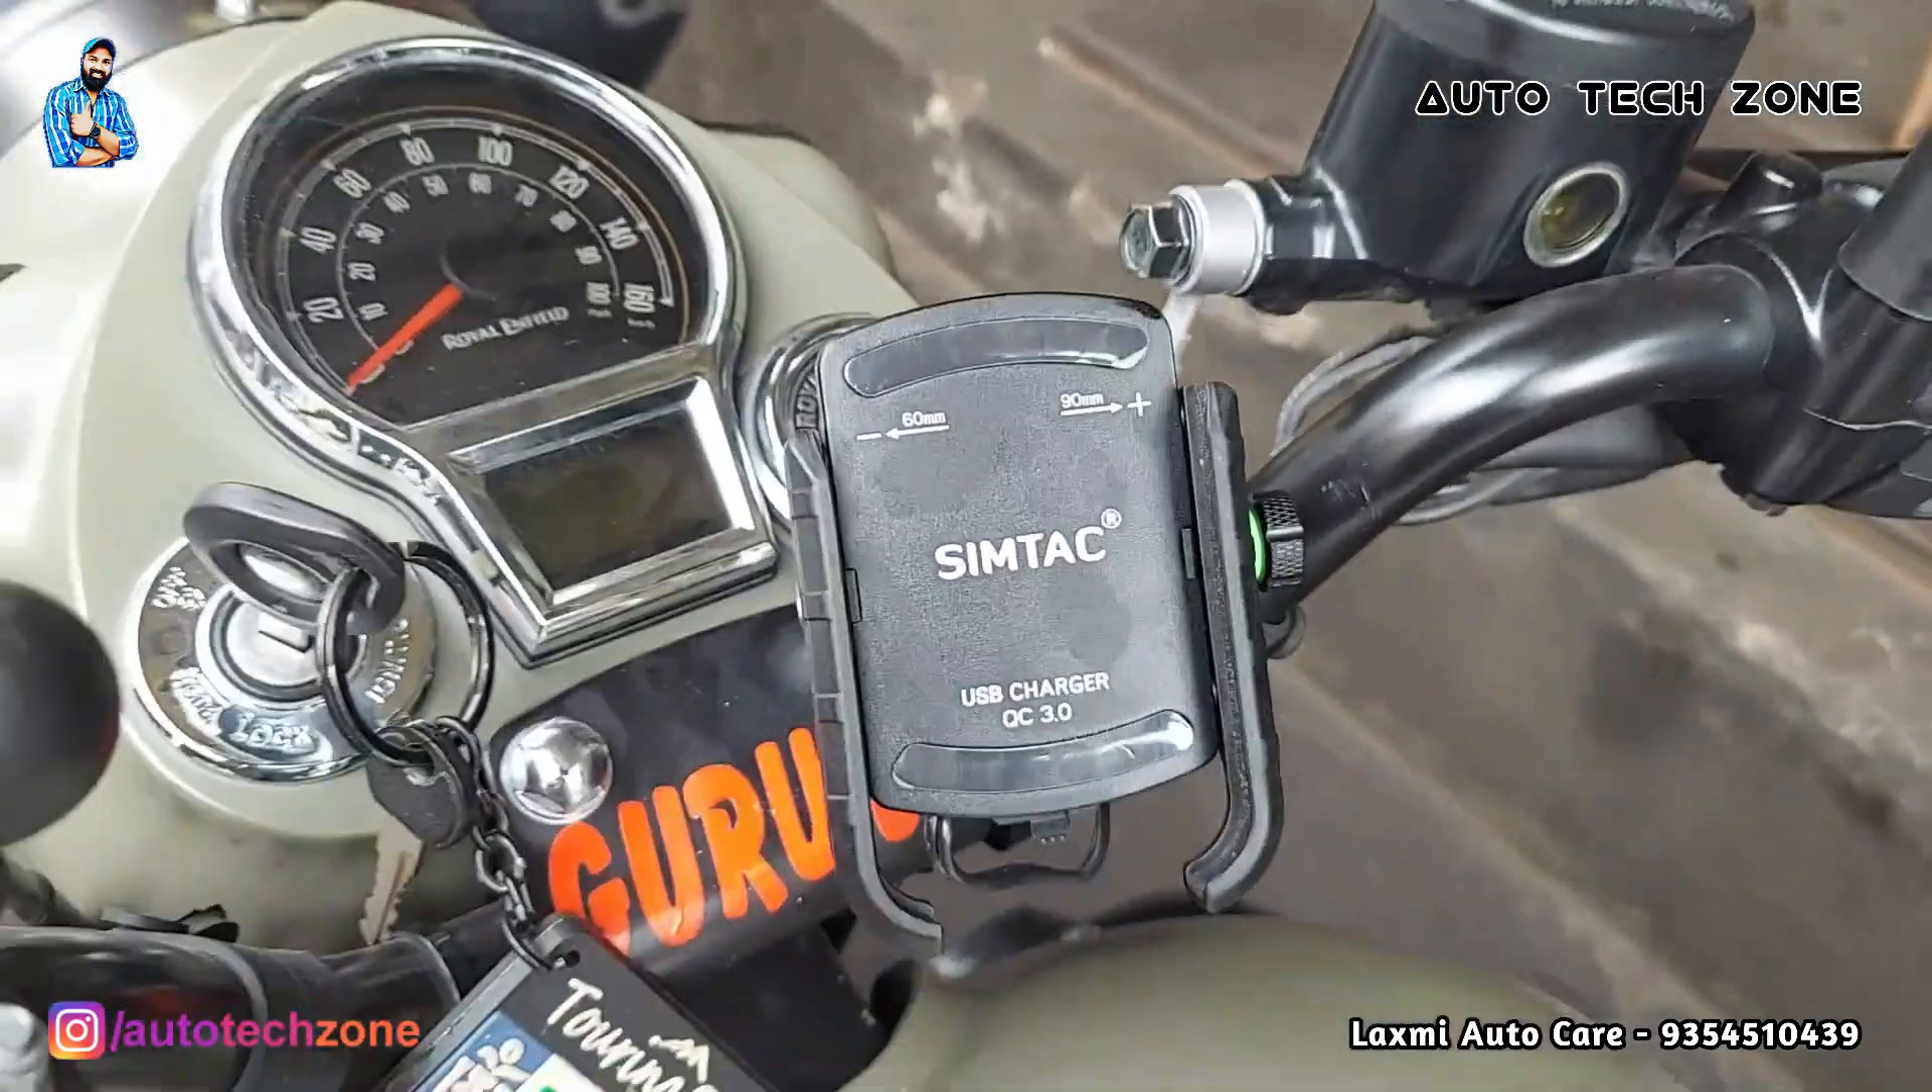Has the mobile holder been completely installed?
Yes.